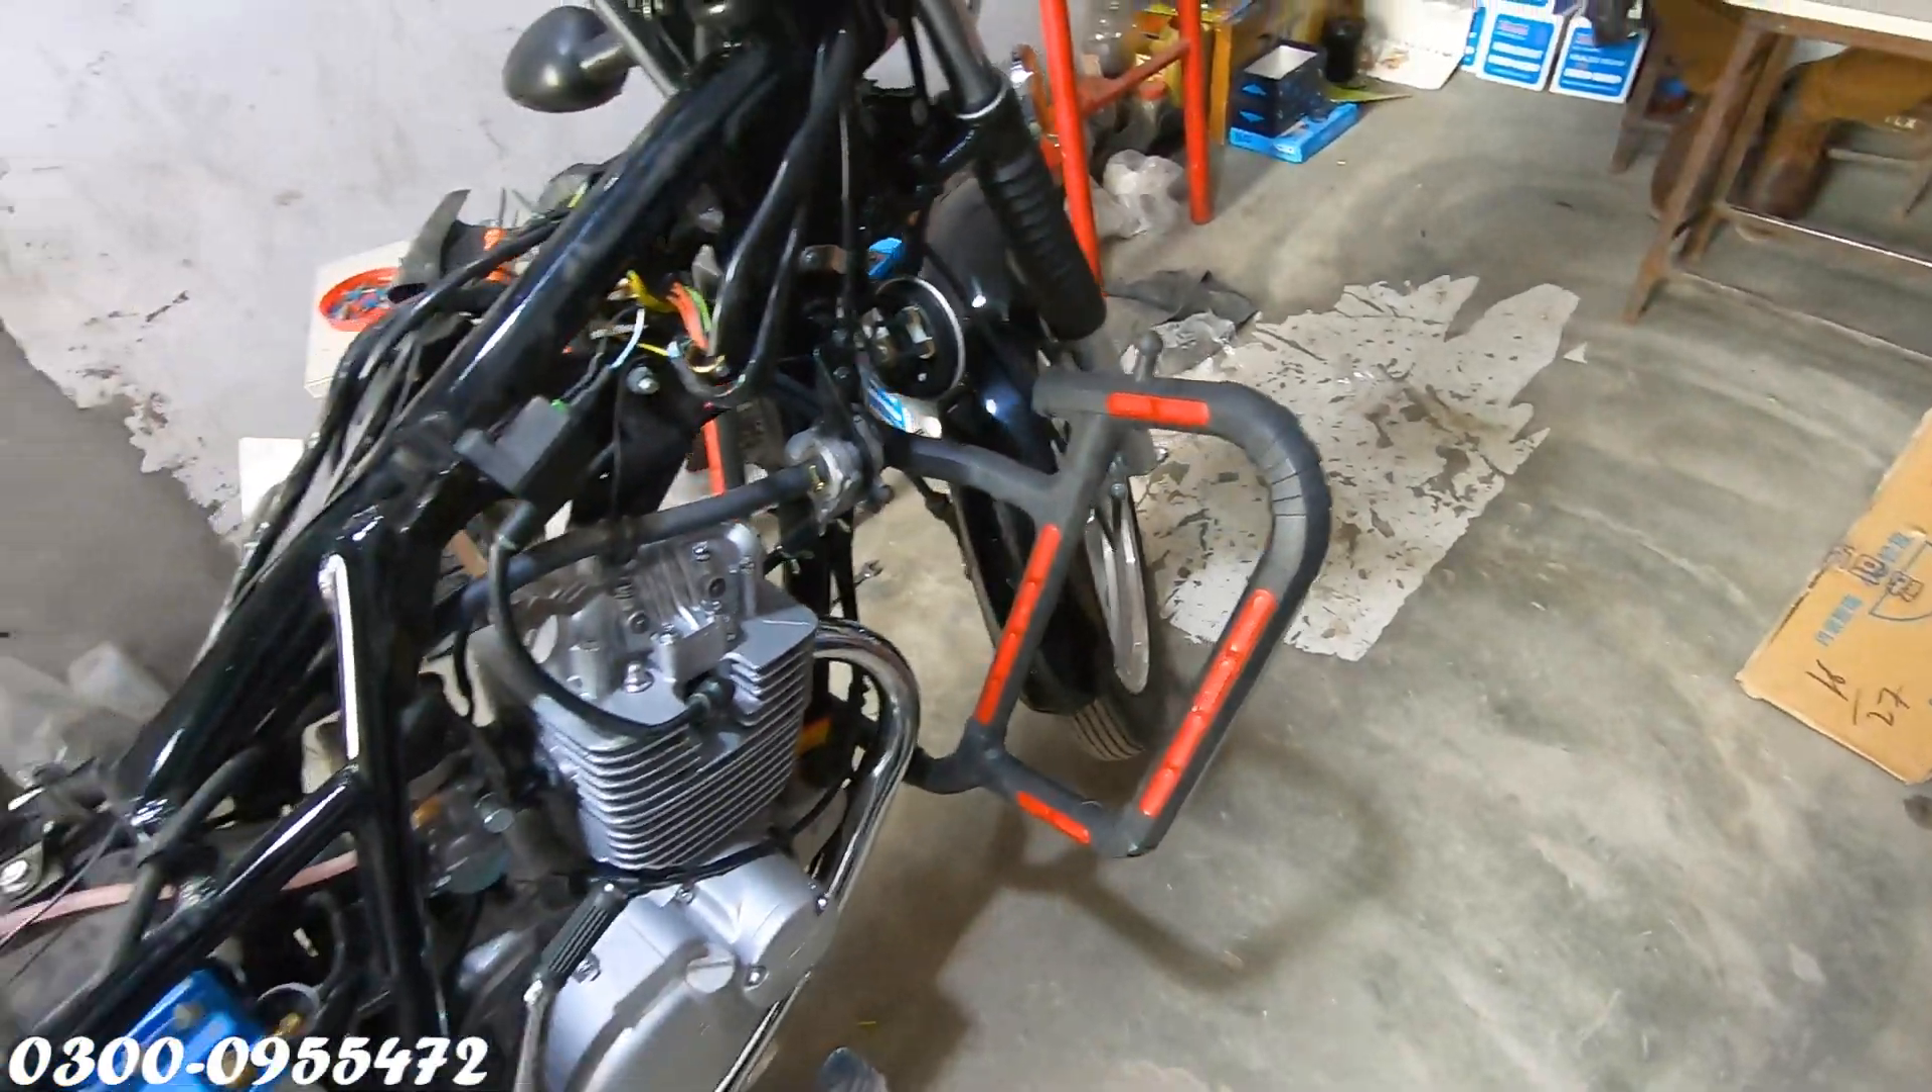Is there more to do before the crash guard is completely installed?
No.